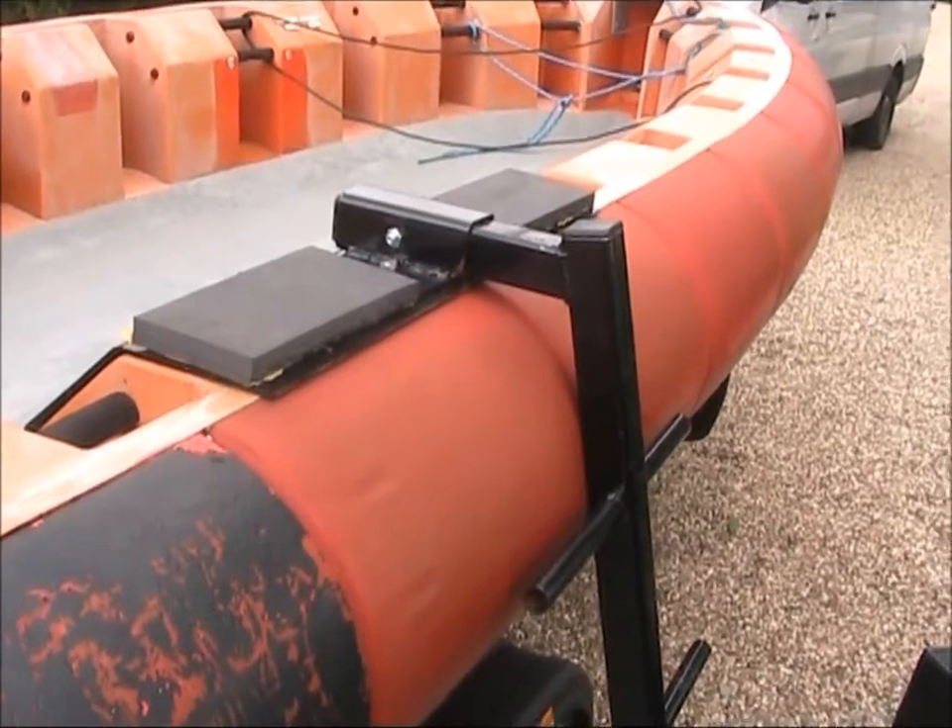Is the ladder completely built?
Yes.